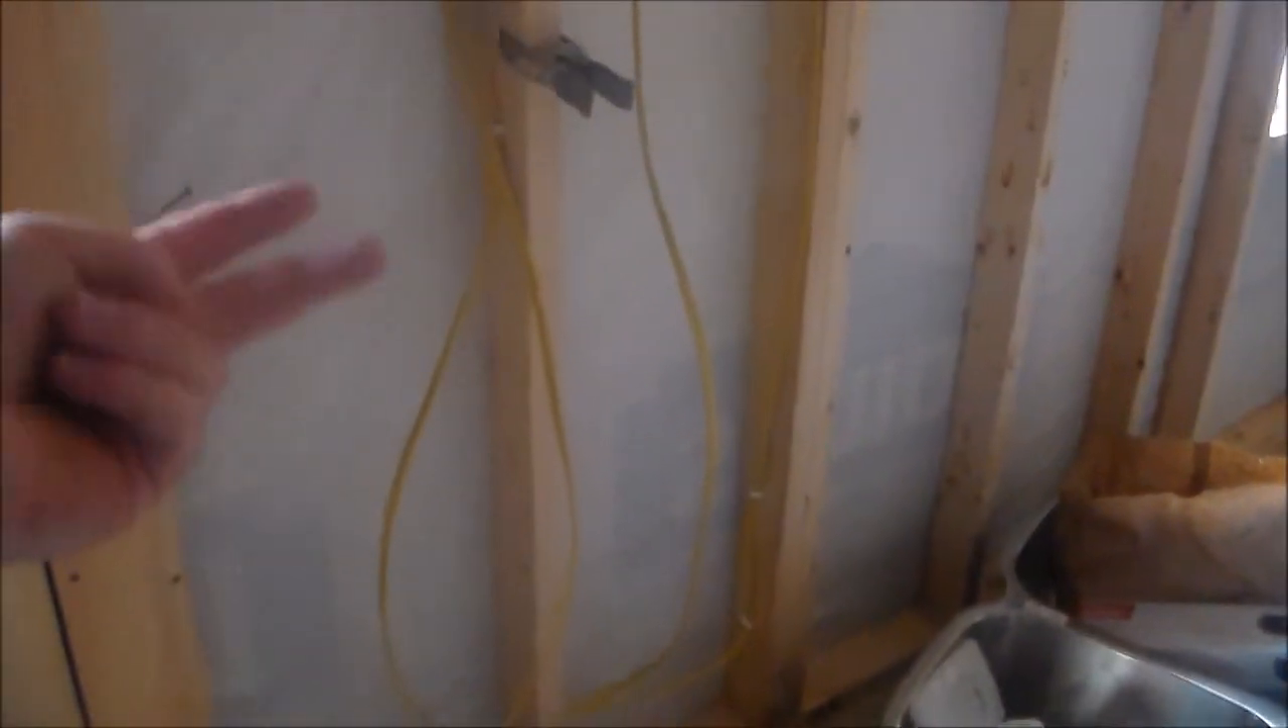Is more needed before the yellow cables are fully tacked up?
Yes.